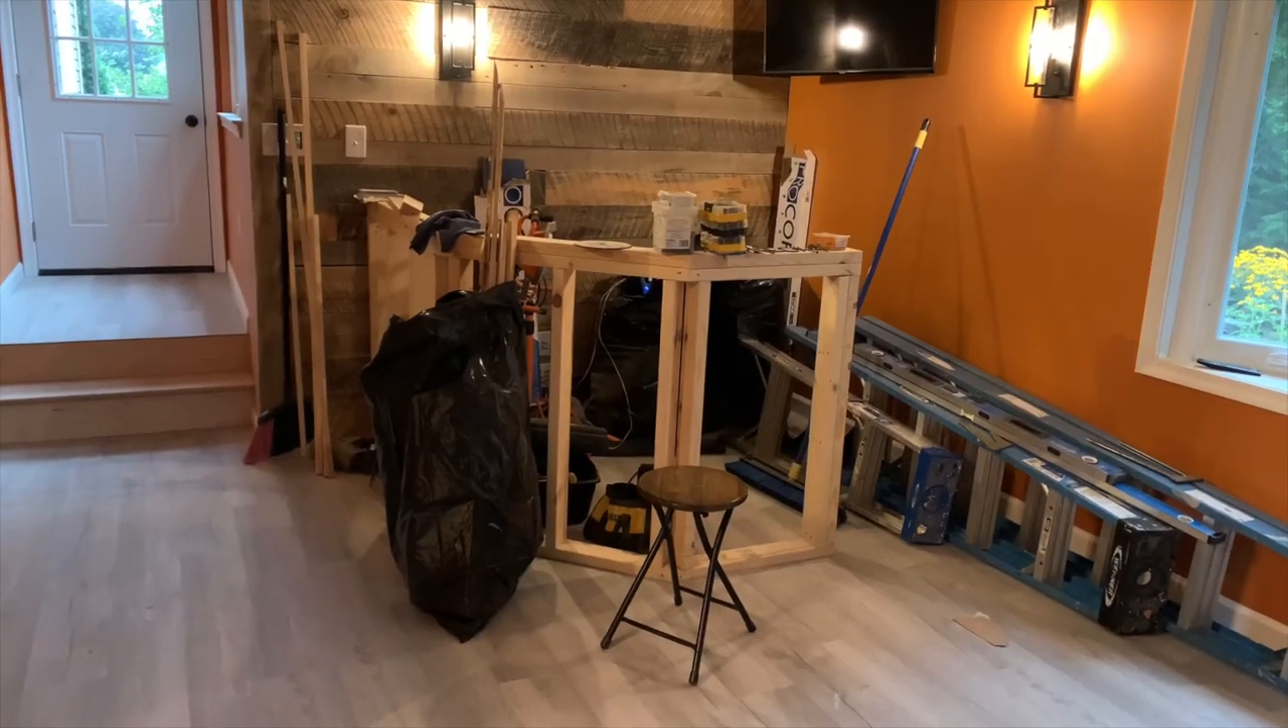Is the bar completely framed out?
Yes.